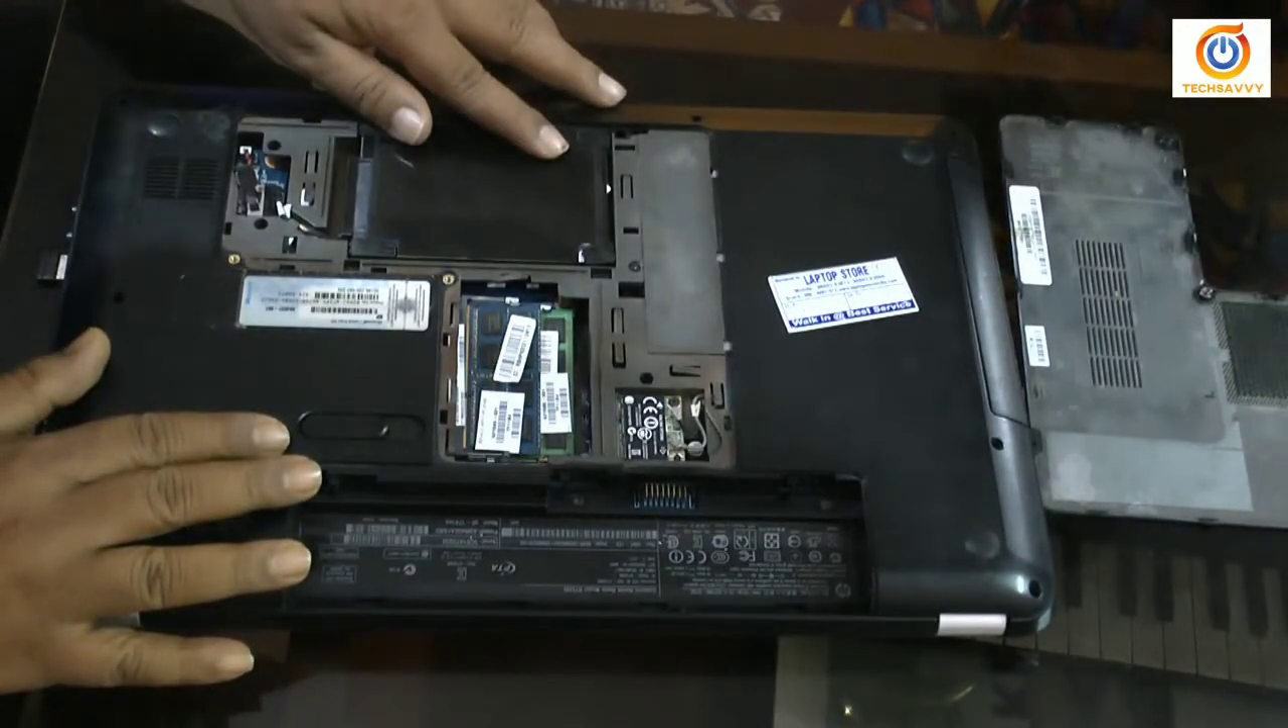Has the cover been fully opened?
Yes.